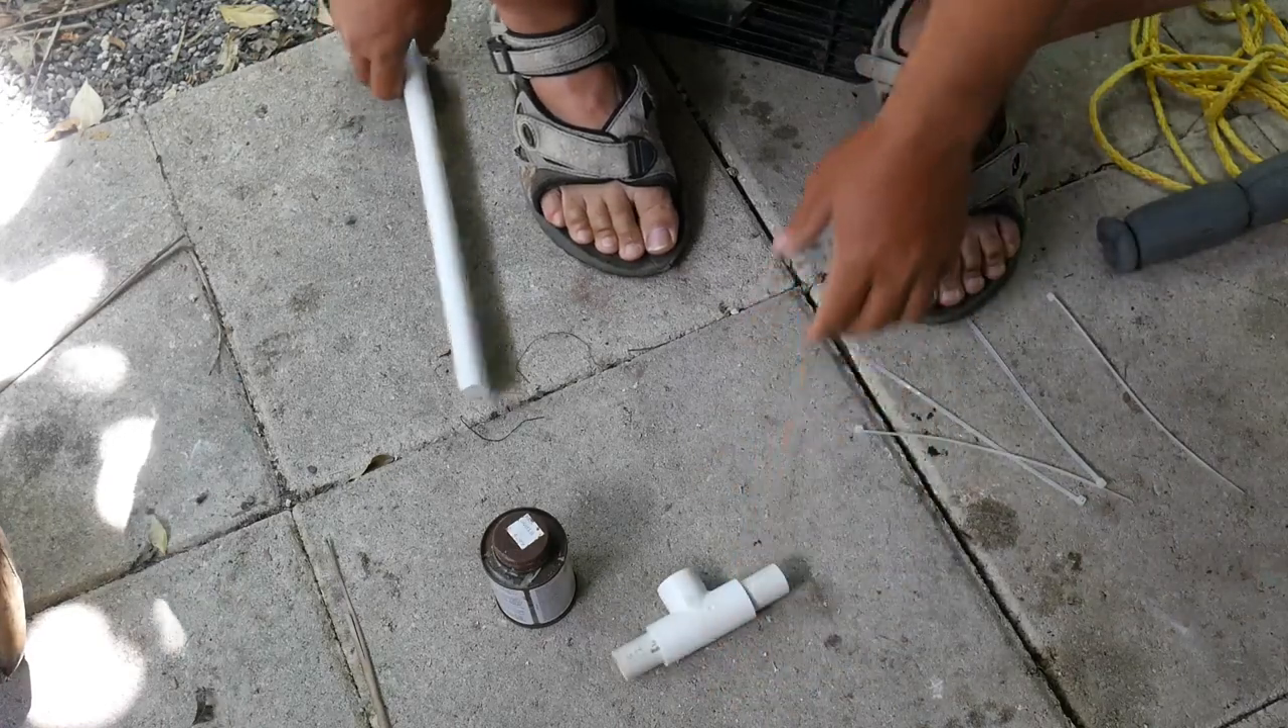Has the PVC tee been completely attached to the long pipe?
No.